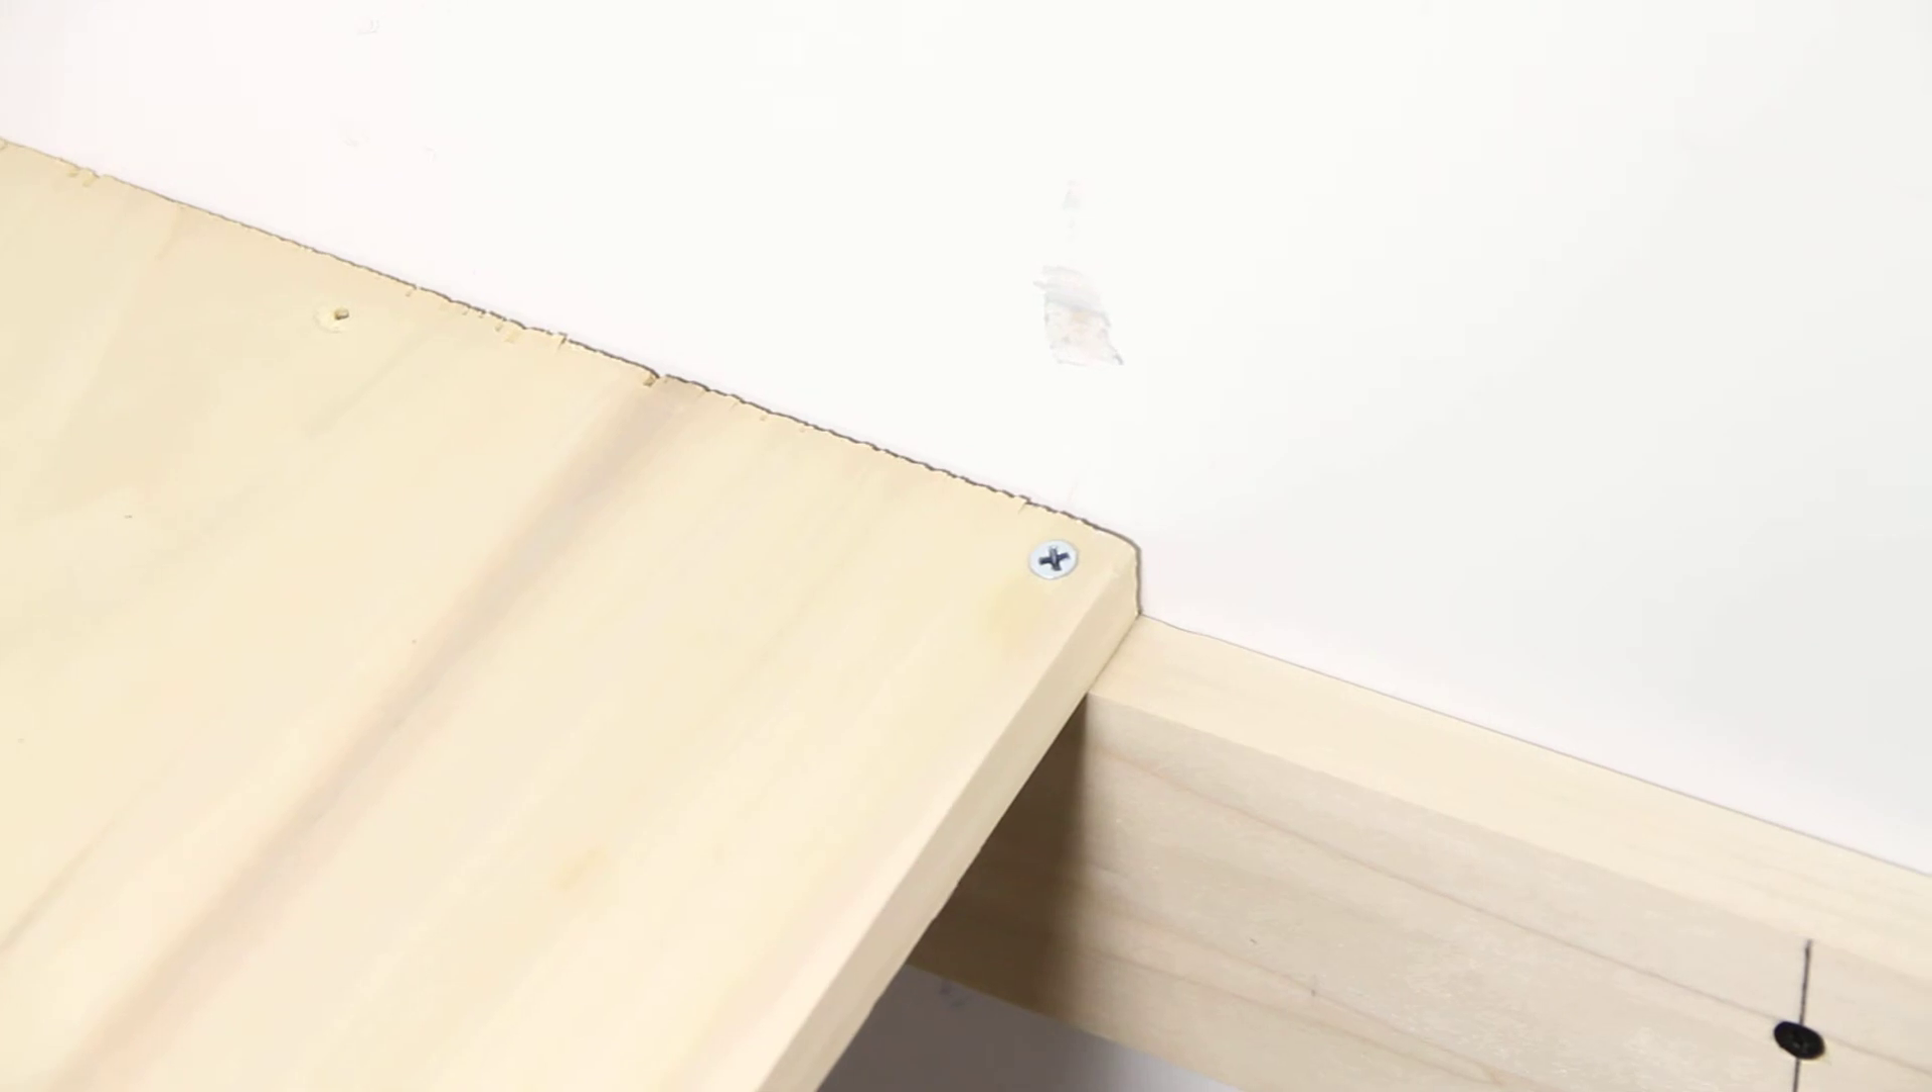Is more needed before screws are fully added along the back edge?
Yes.